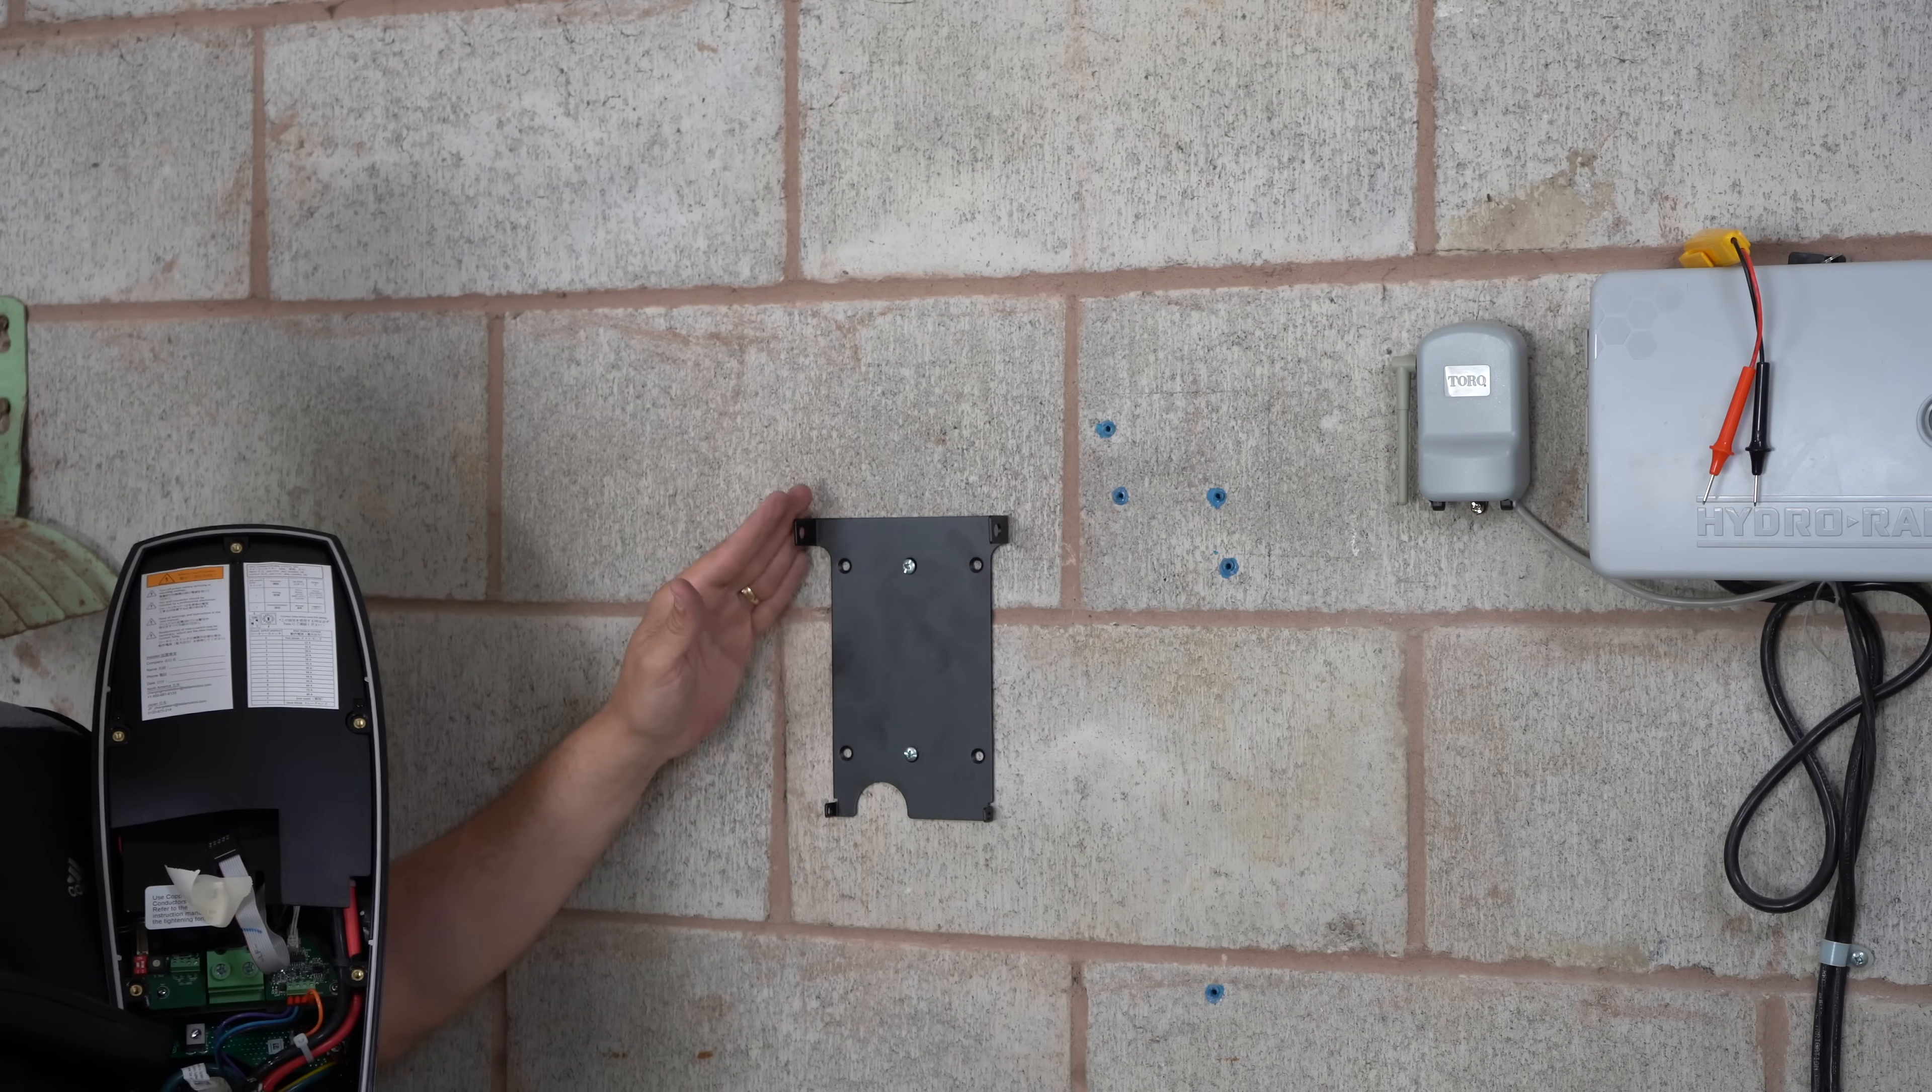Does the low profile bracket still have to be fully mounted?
No.